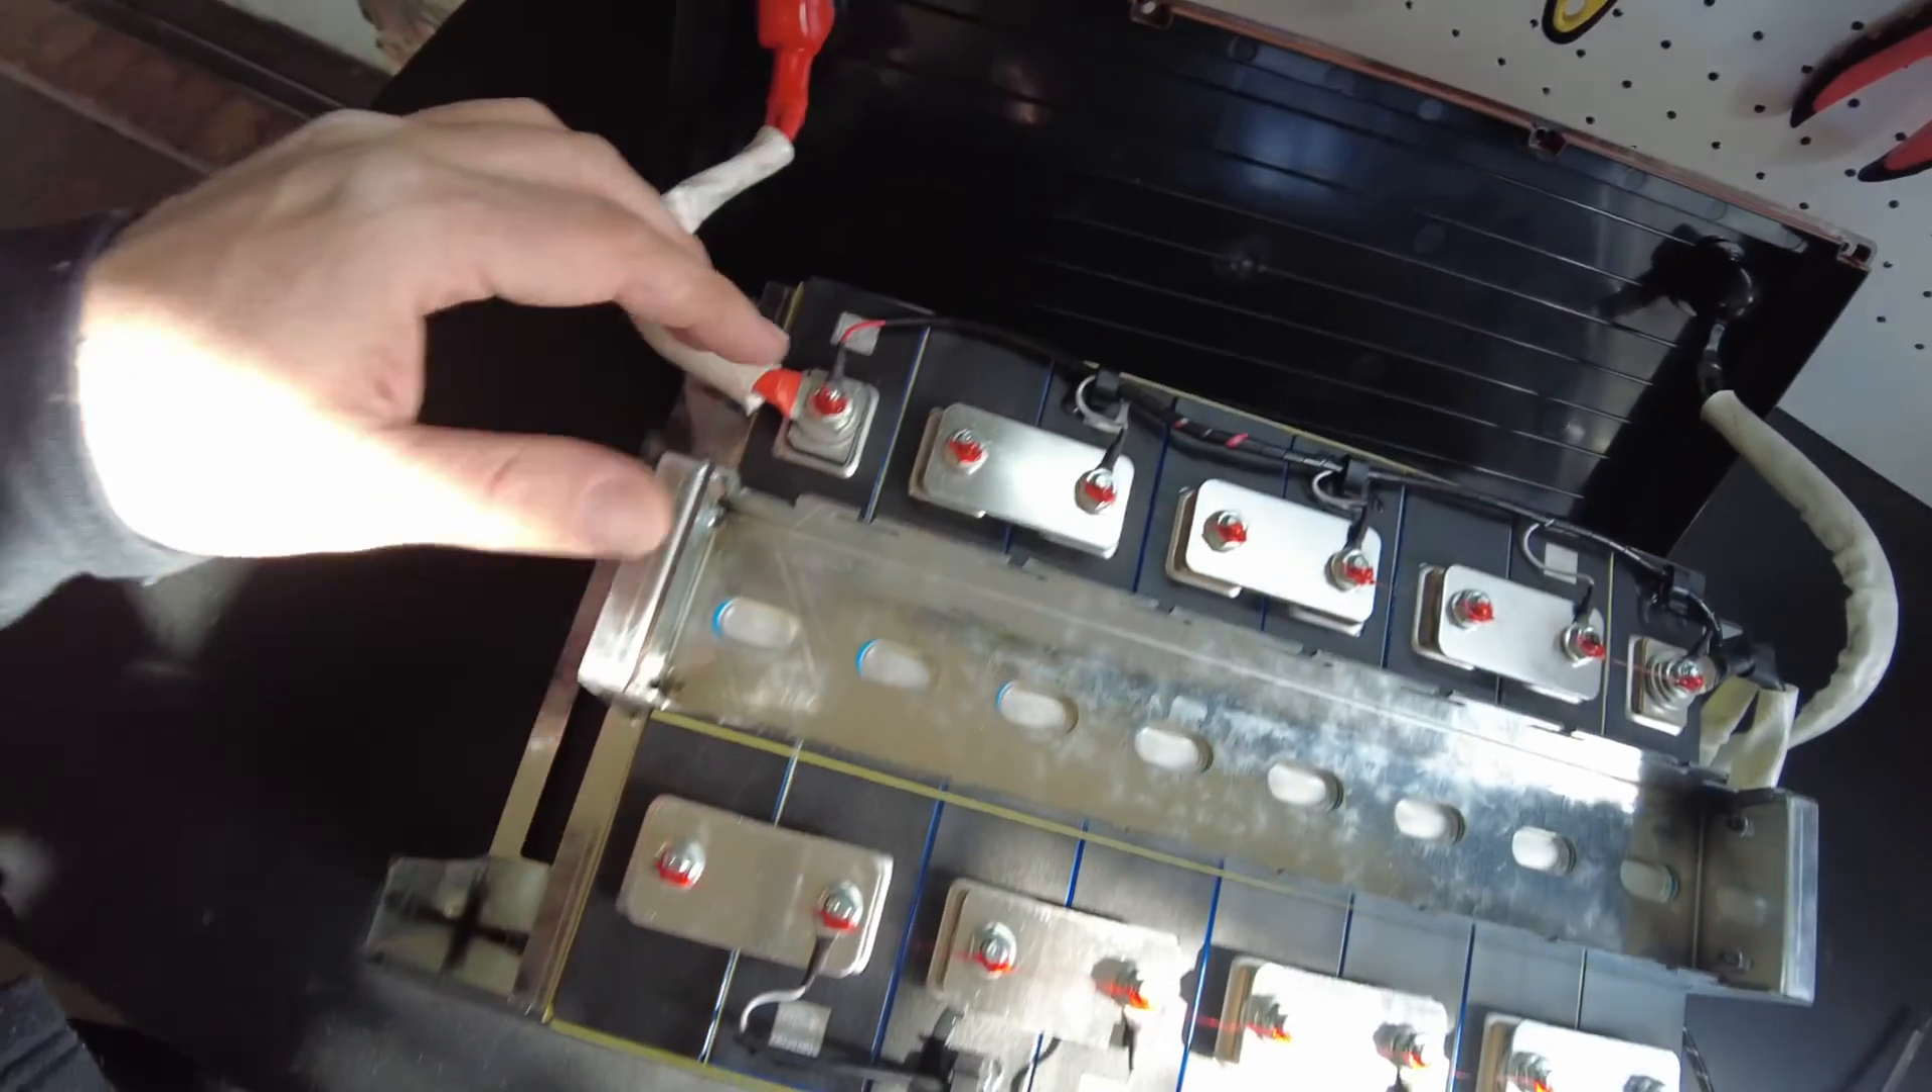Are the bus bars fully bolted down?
Yes.